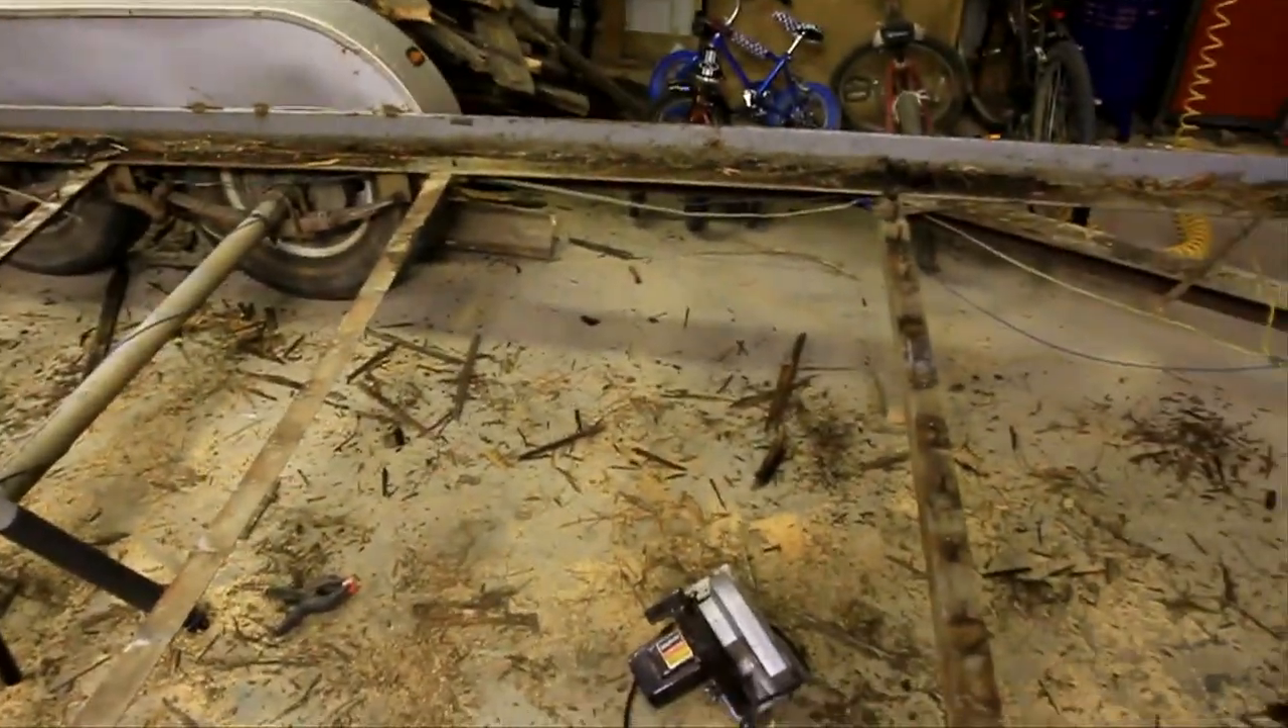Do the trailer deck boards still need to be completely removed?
No.